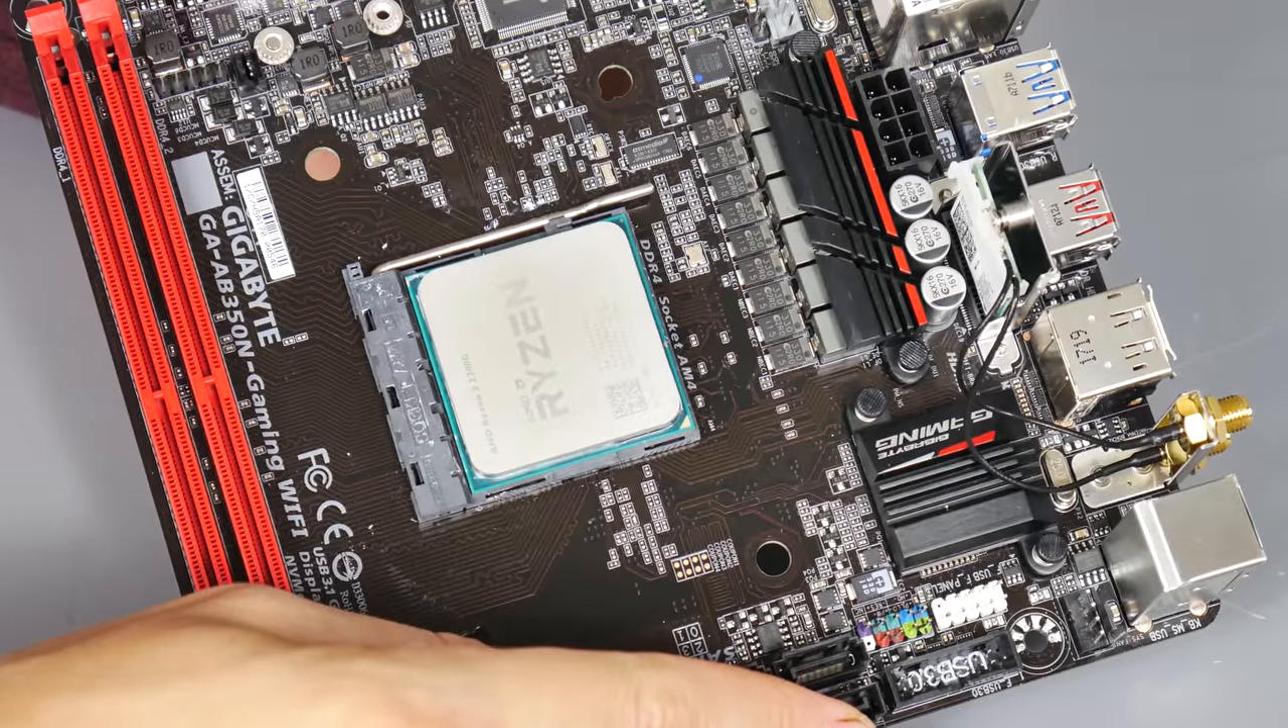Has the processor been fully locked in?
Yes.